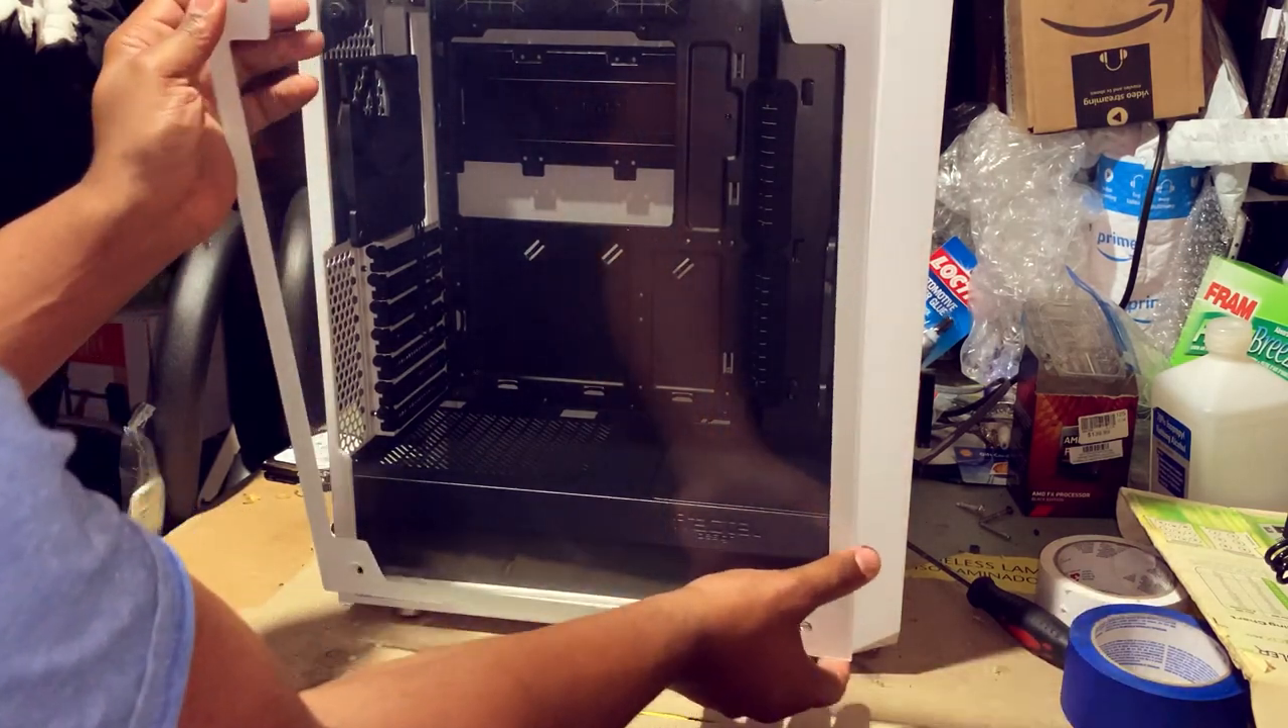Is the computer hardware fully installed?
No.